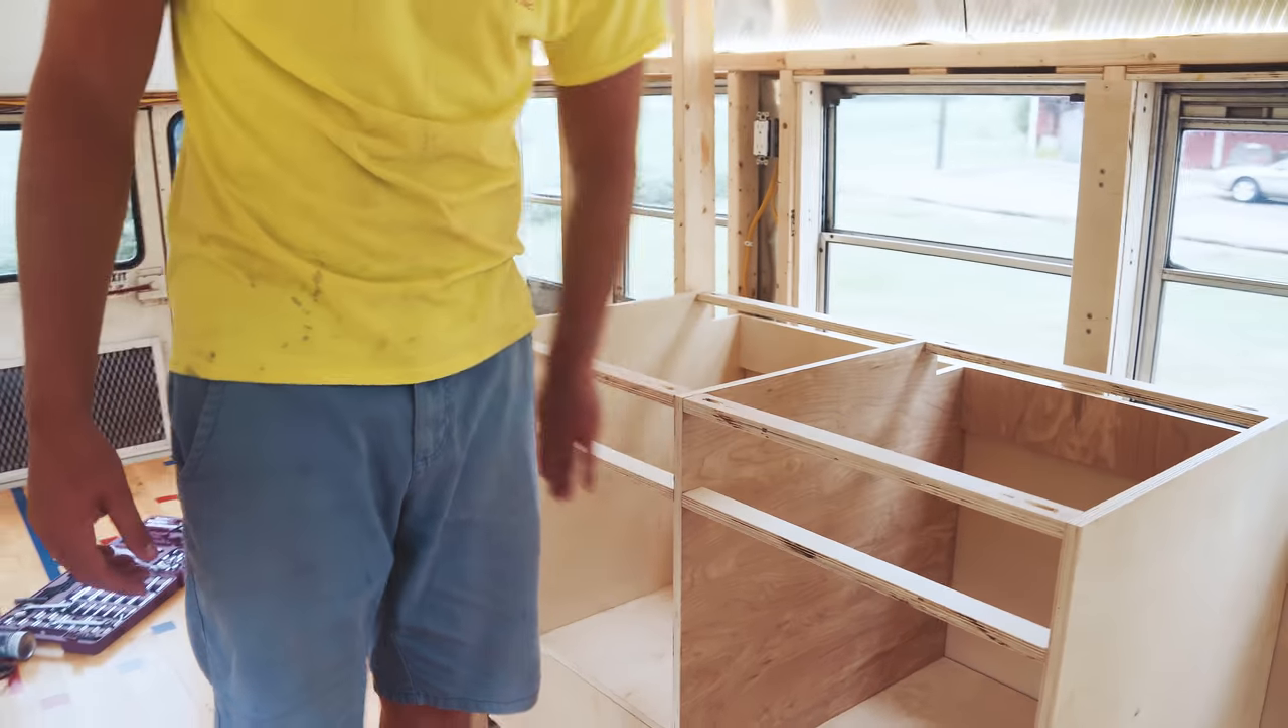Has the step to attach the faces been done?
No.